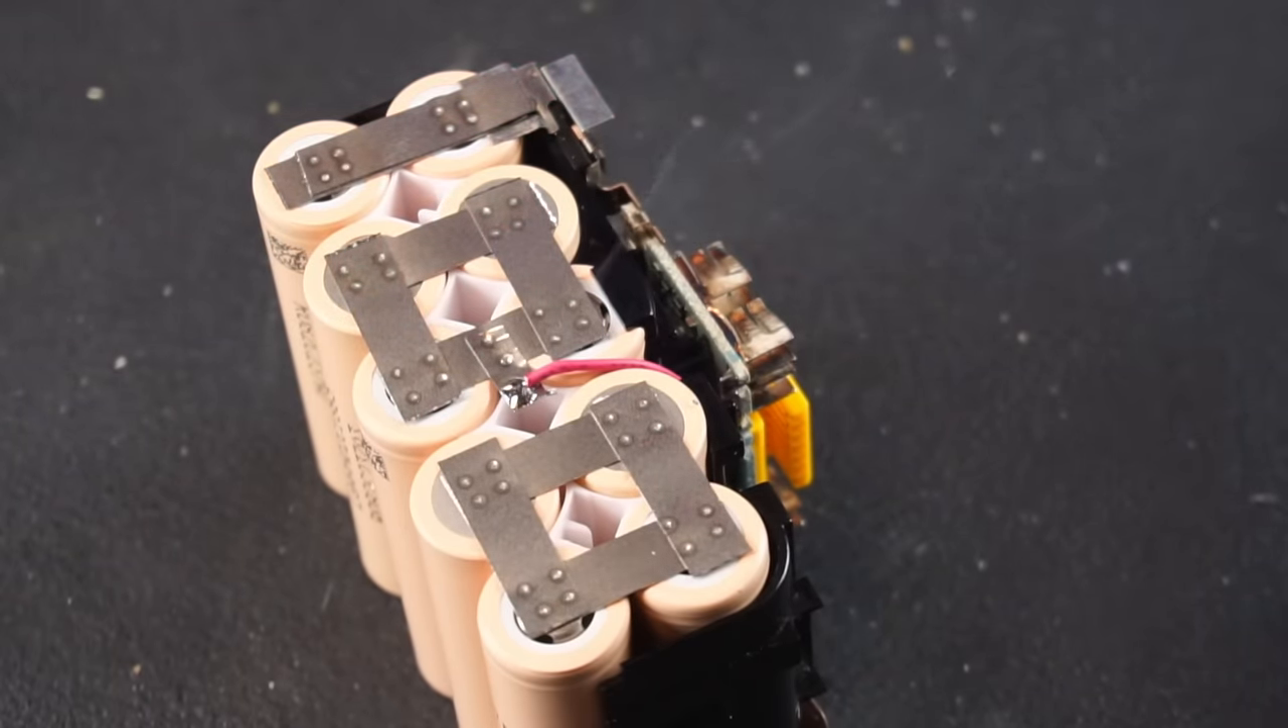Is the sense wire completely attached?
Yes.